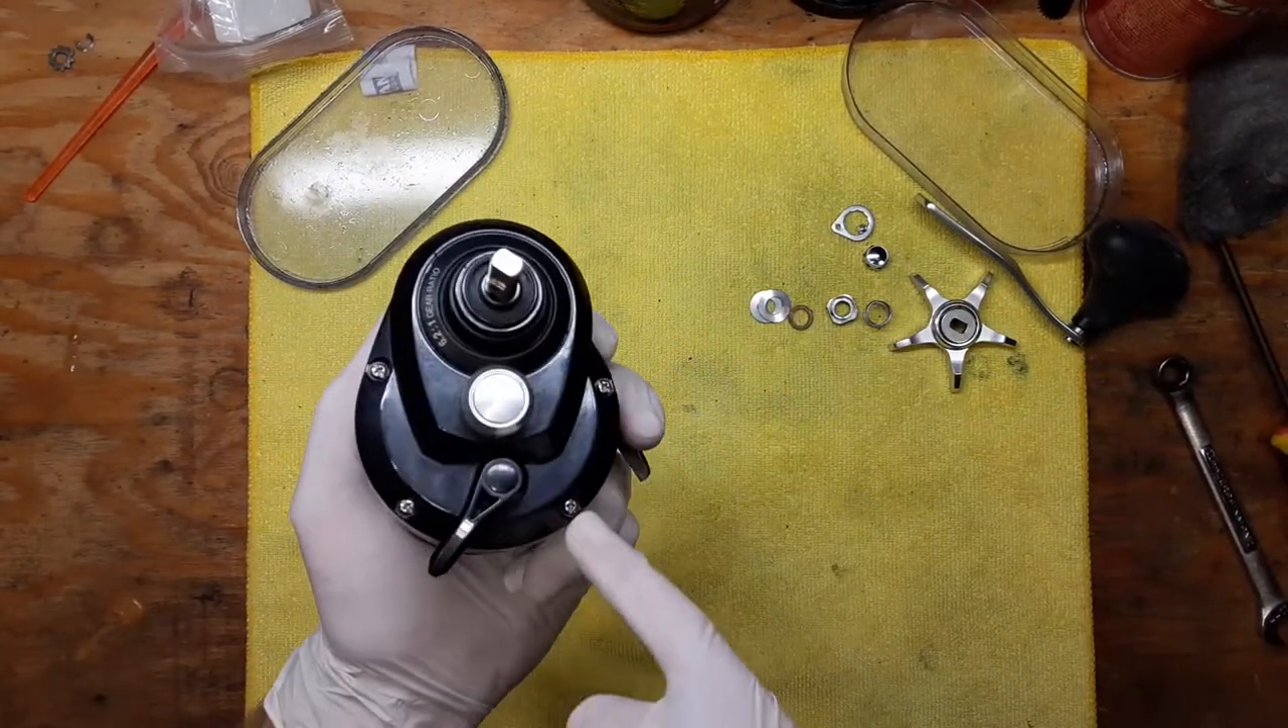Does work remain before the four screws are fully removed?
Yes.